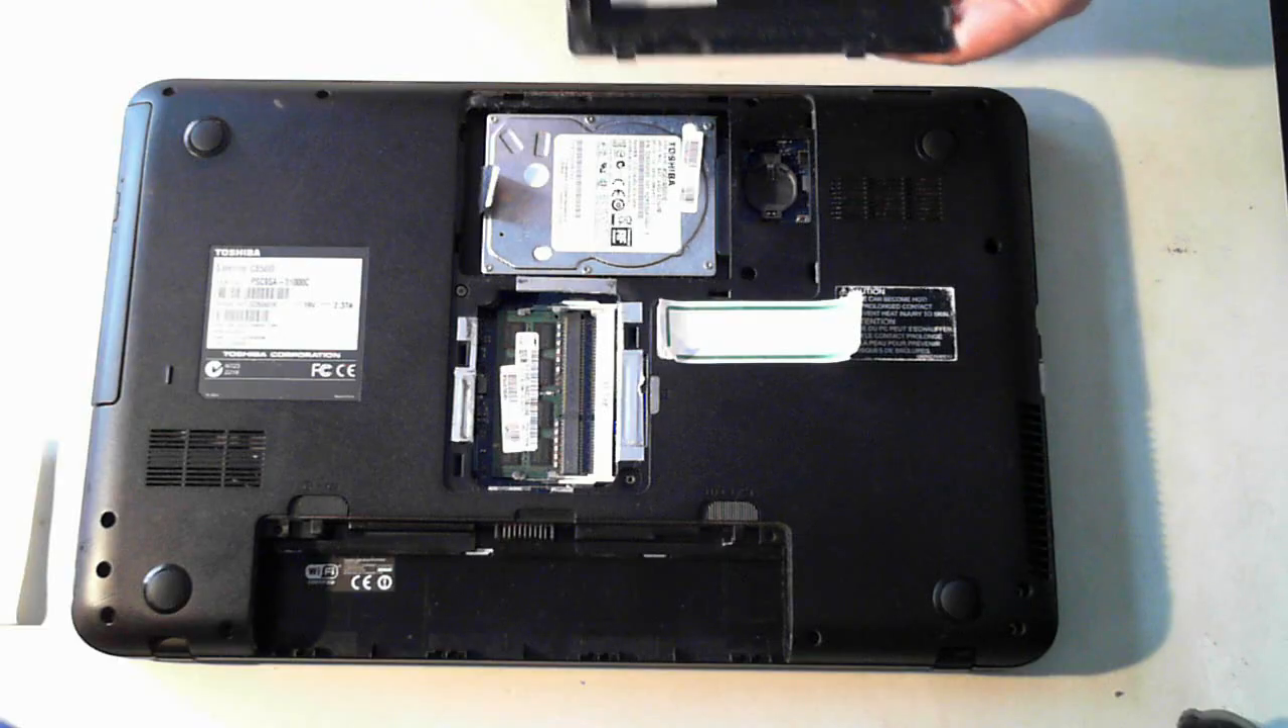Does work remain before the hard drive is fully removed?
Yes.